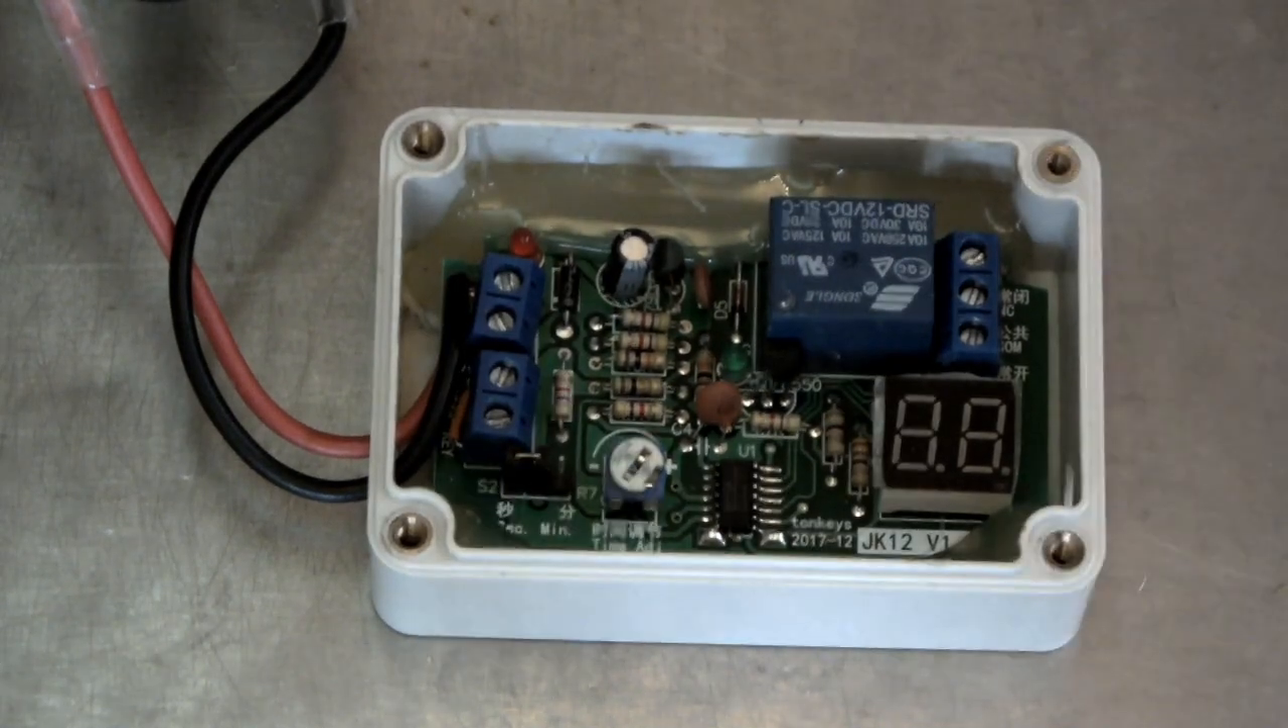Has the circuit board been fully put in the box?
Yes.